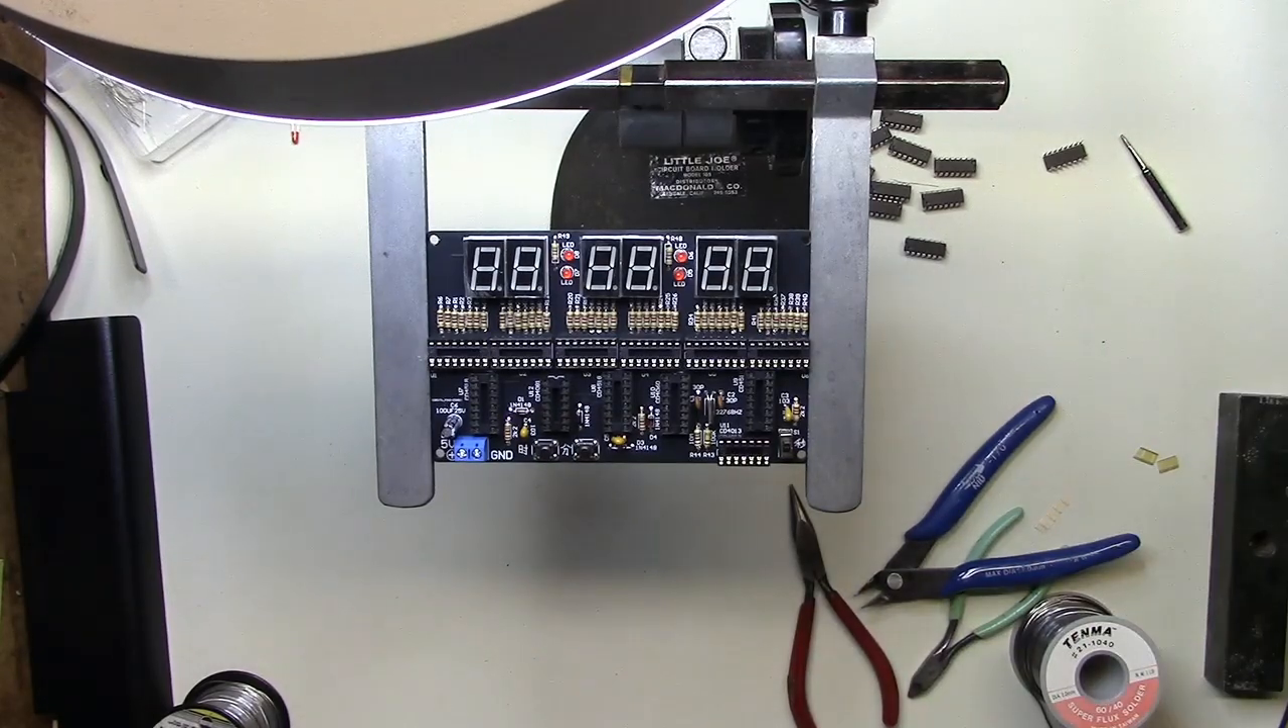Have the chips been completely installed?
No.